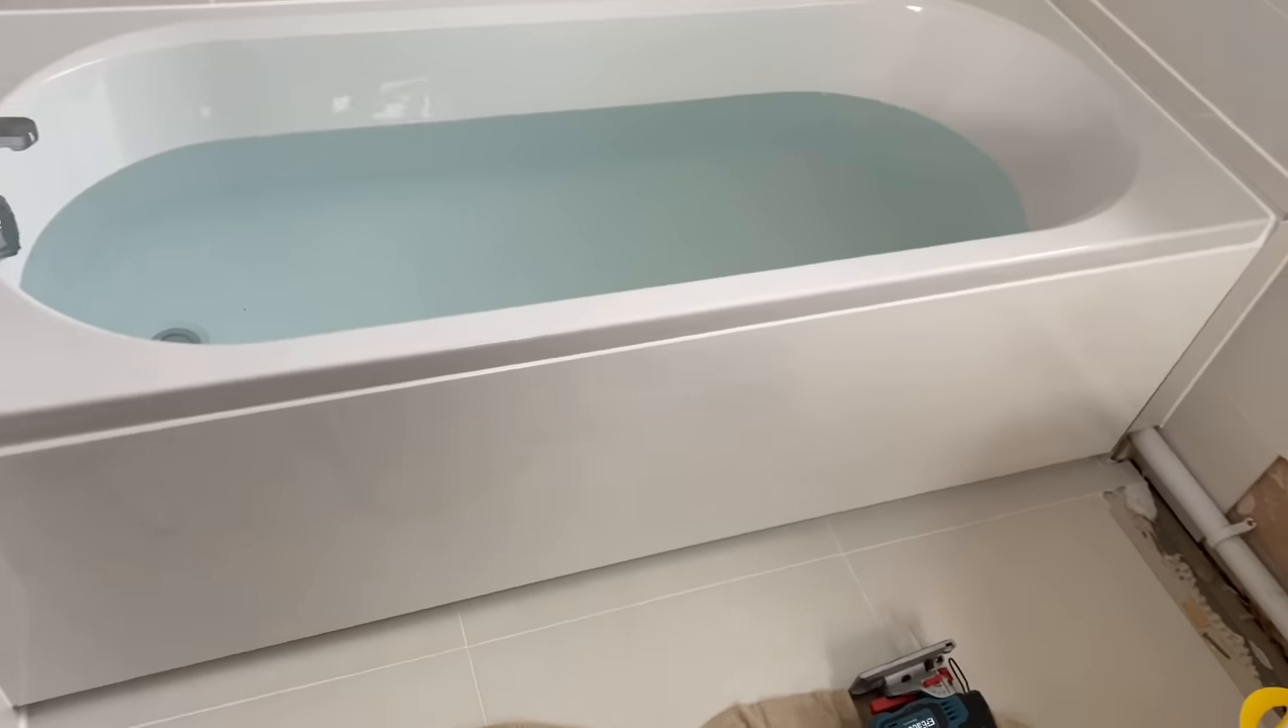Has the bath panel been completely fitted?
Yes.